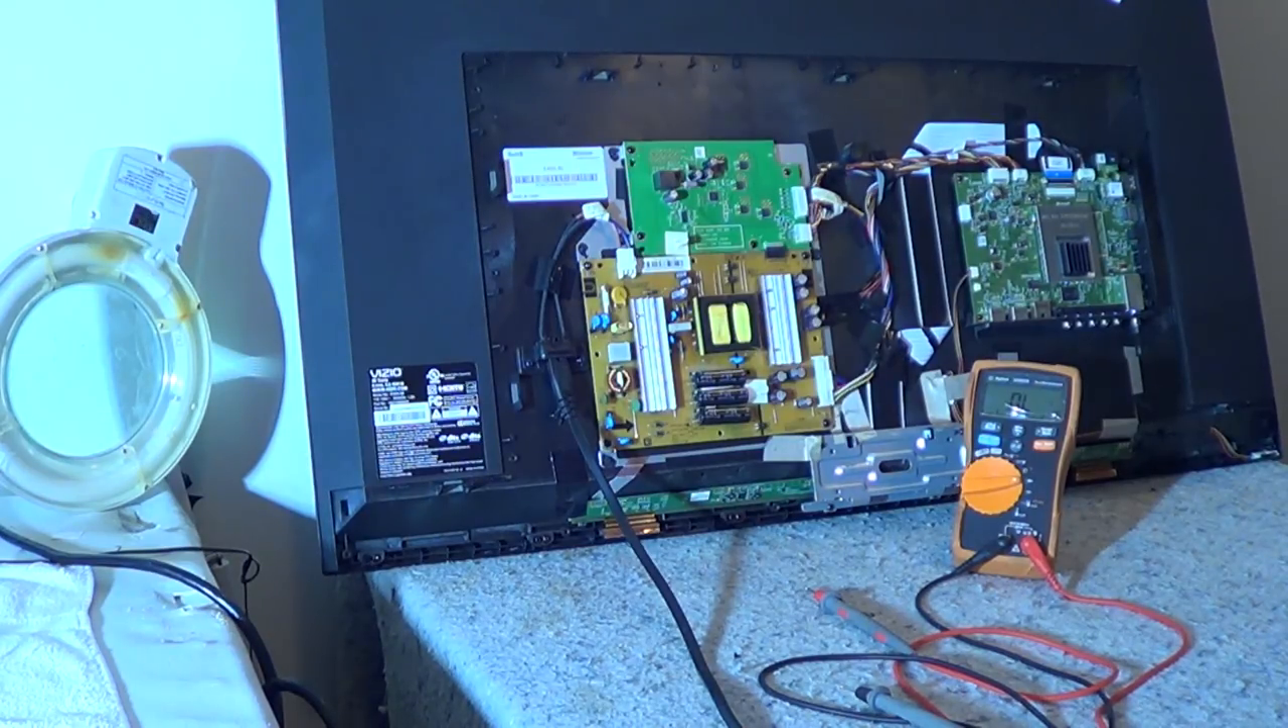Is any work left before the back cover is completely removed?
No.